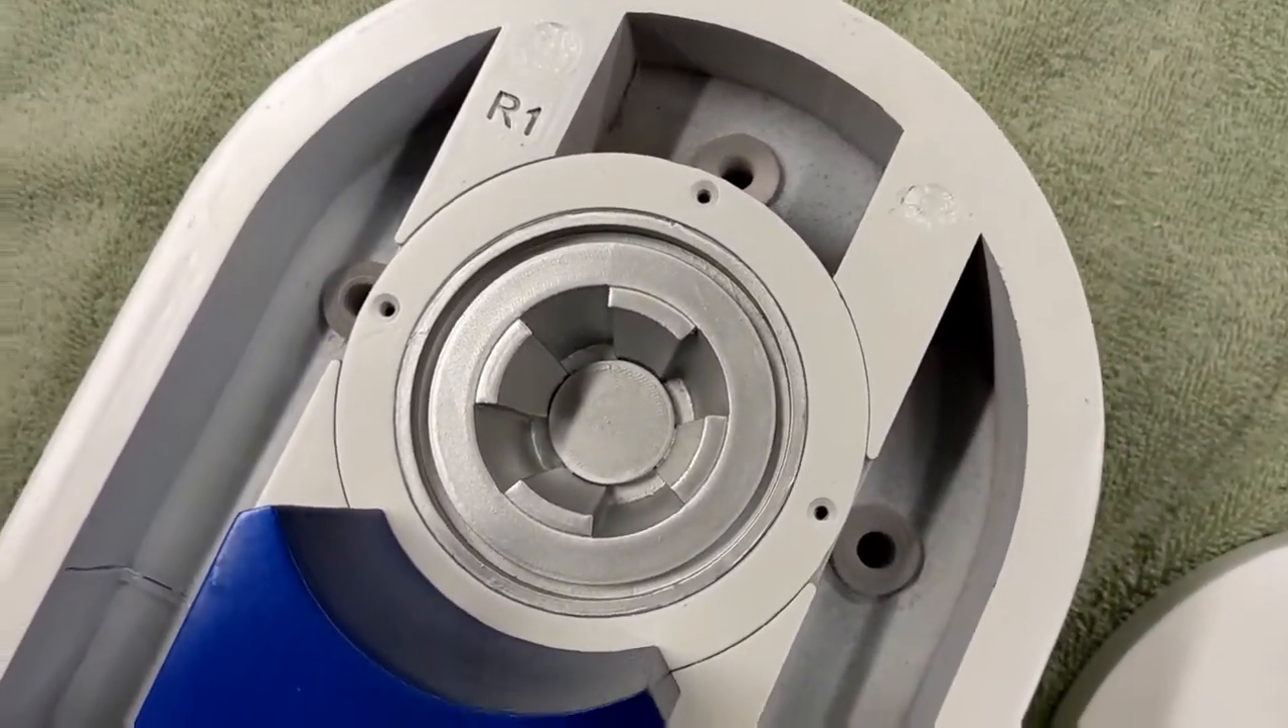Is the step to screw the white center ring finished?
No.